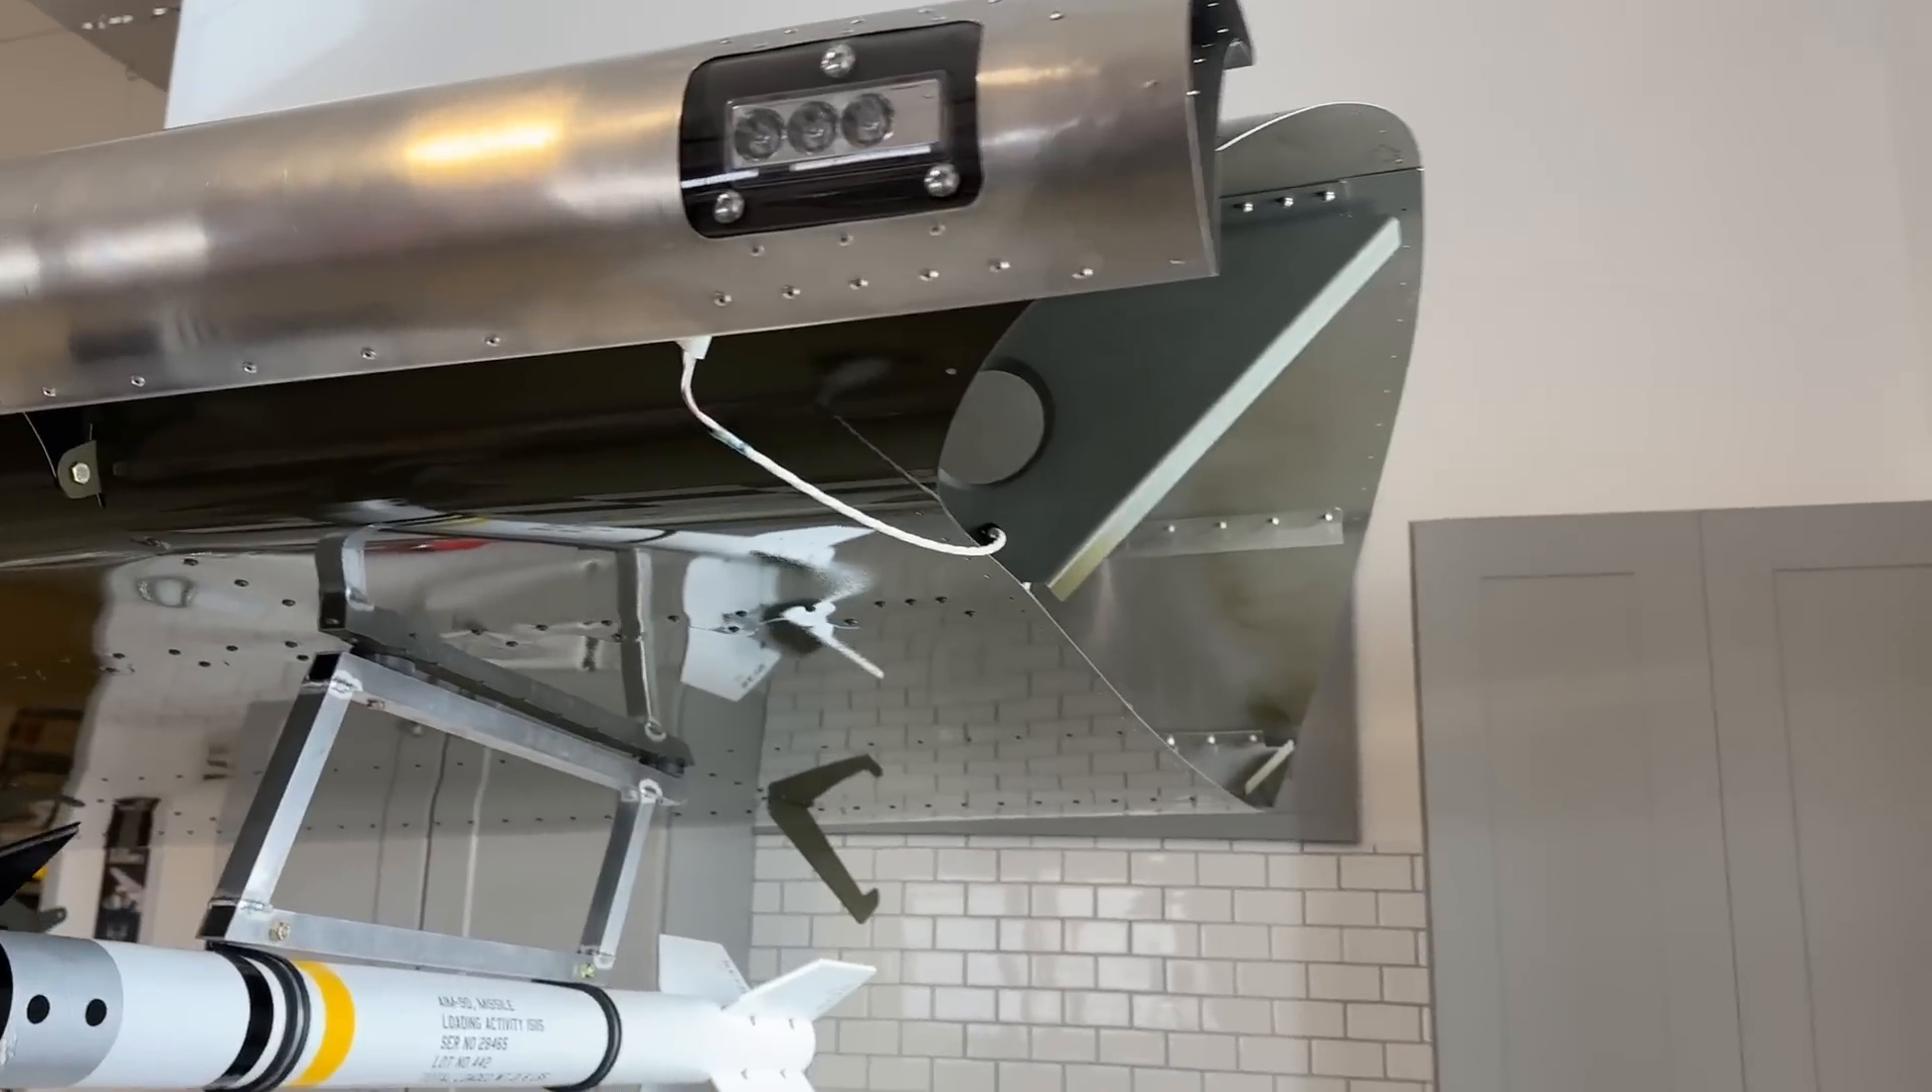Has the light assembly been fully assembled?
Yes.